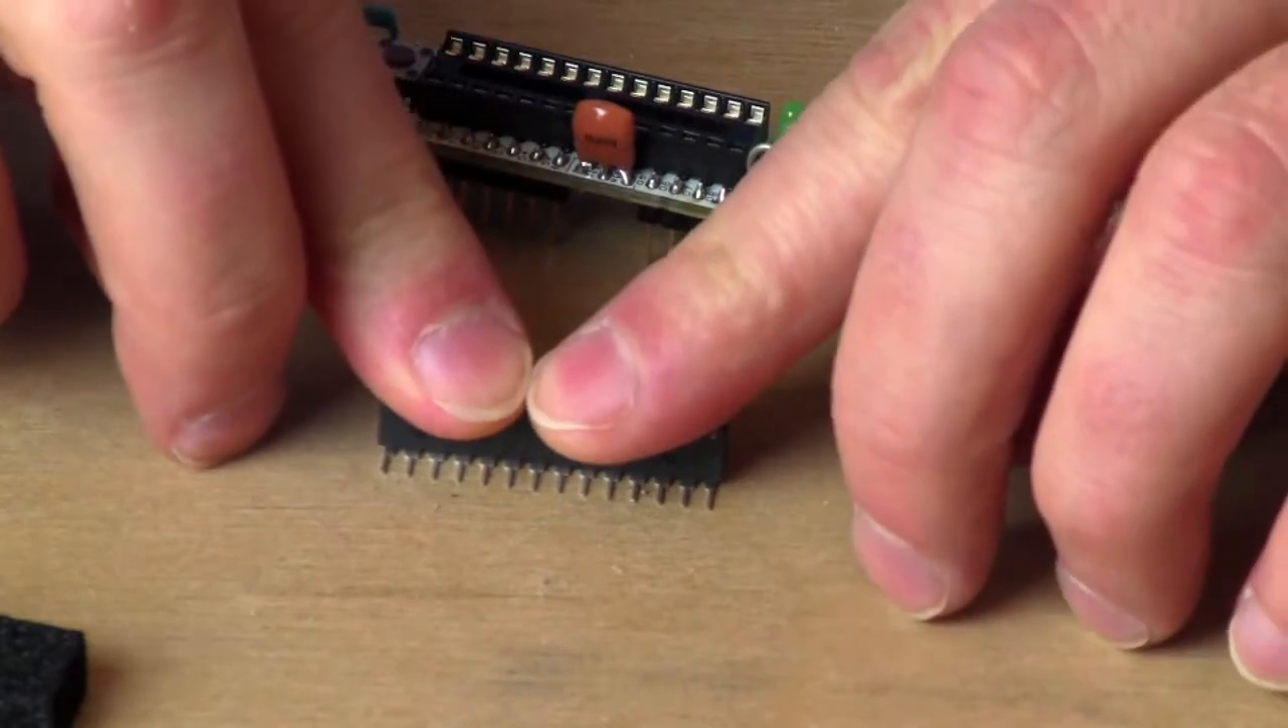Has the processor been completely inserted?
No.